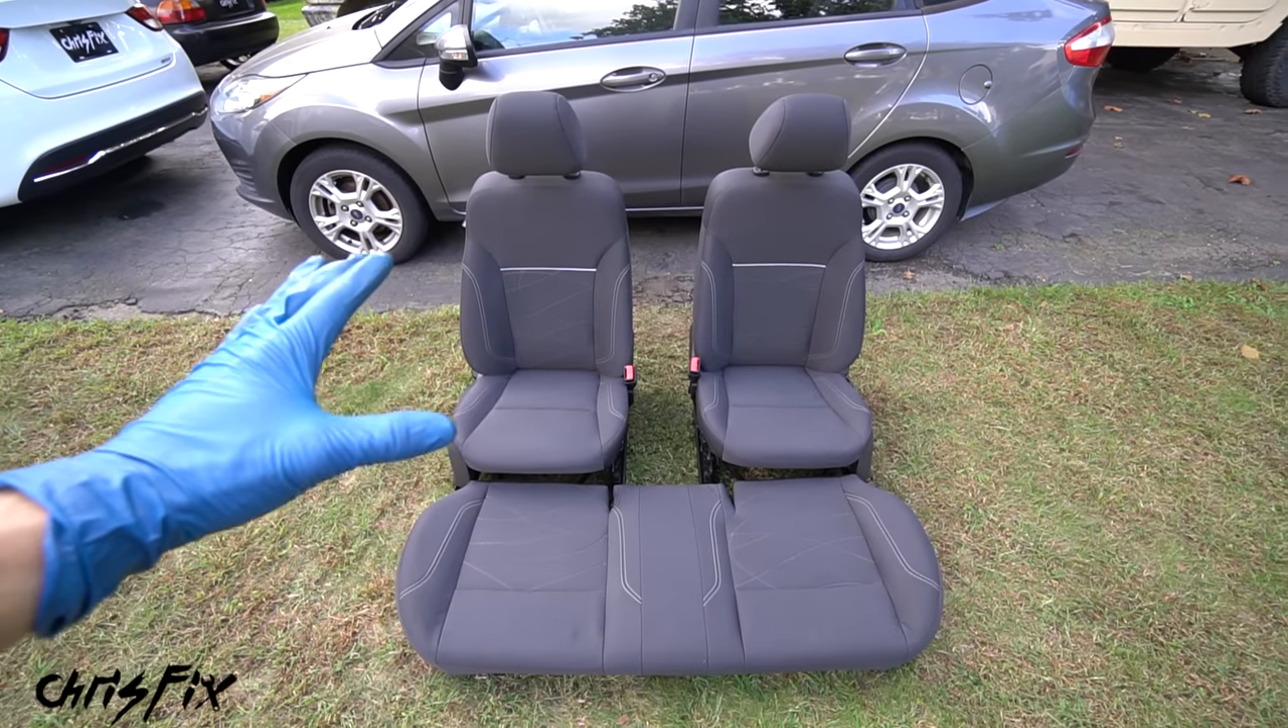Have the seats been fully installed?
No.